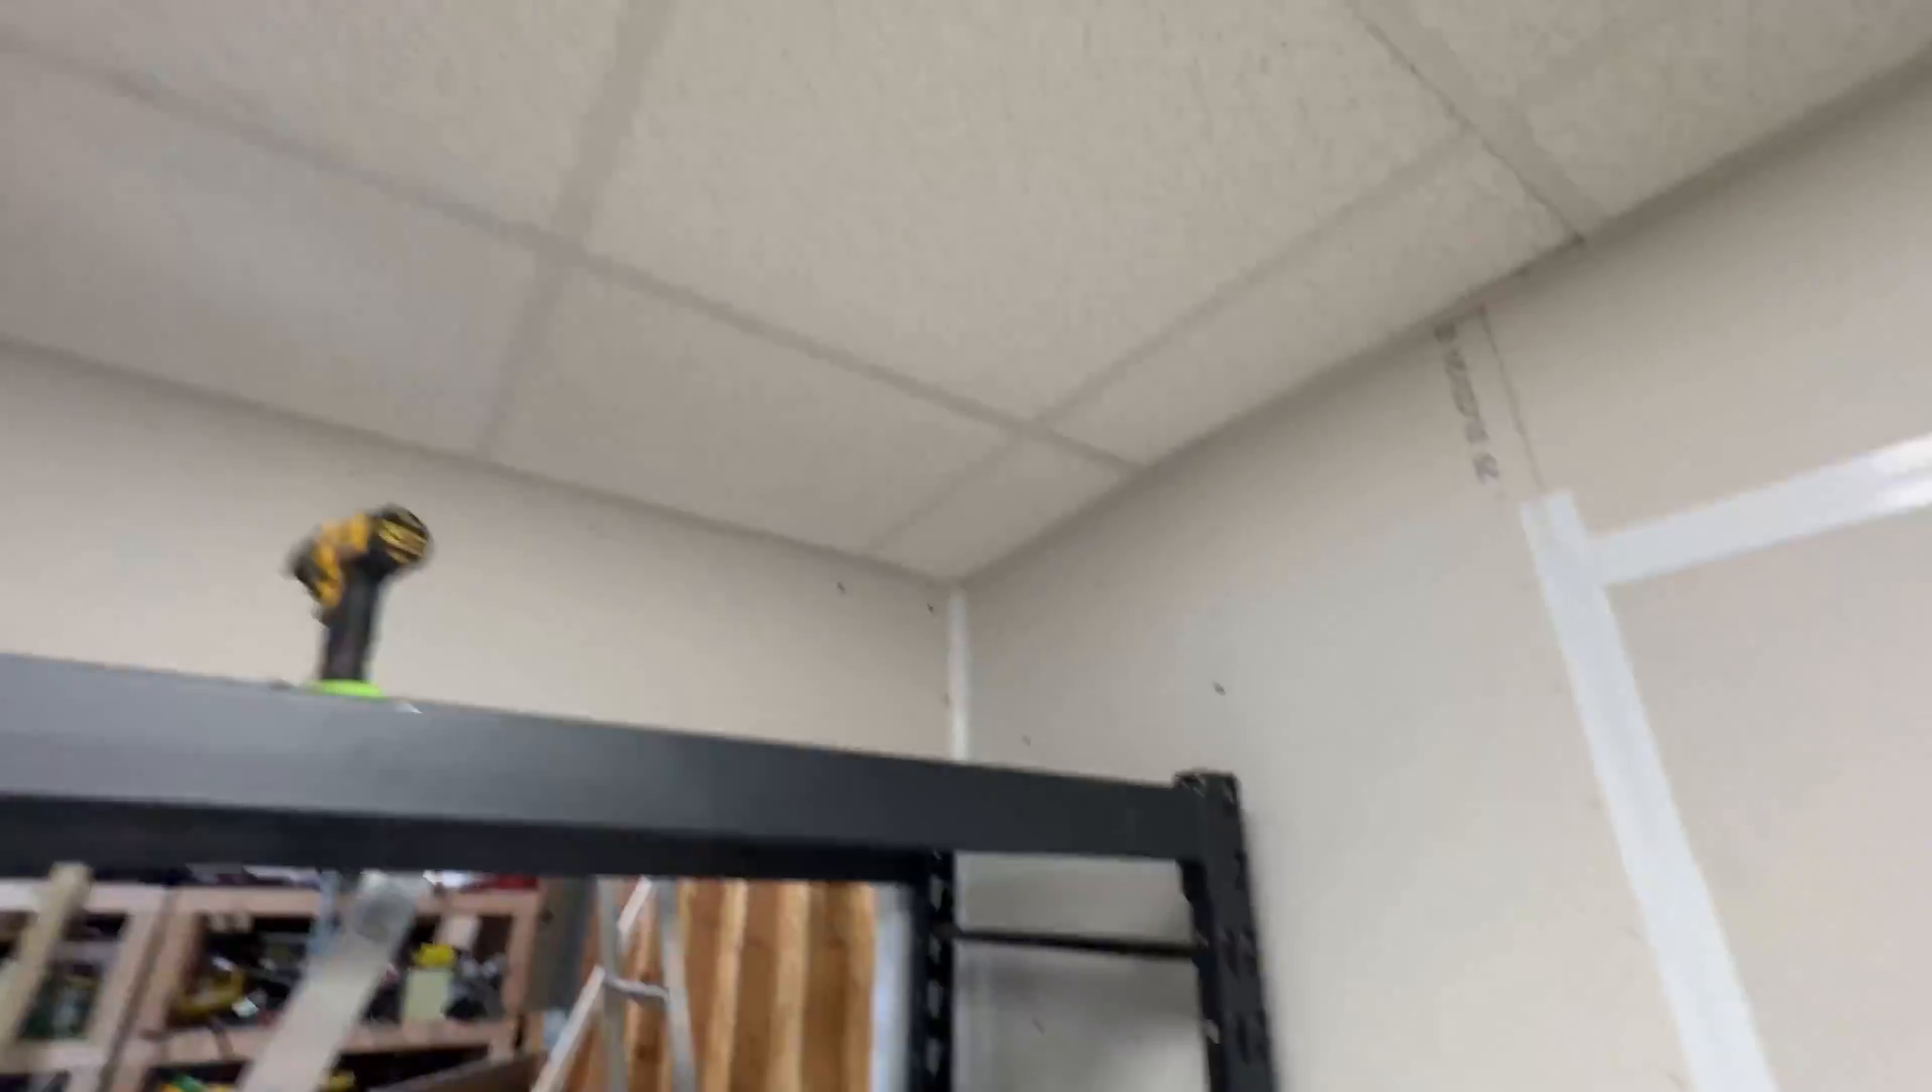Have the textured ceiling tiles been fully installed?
Yes.